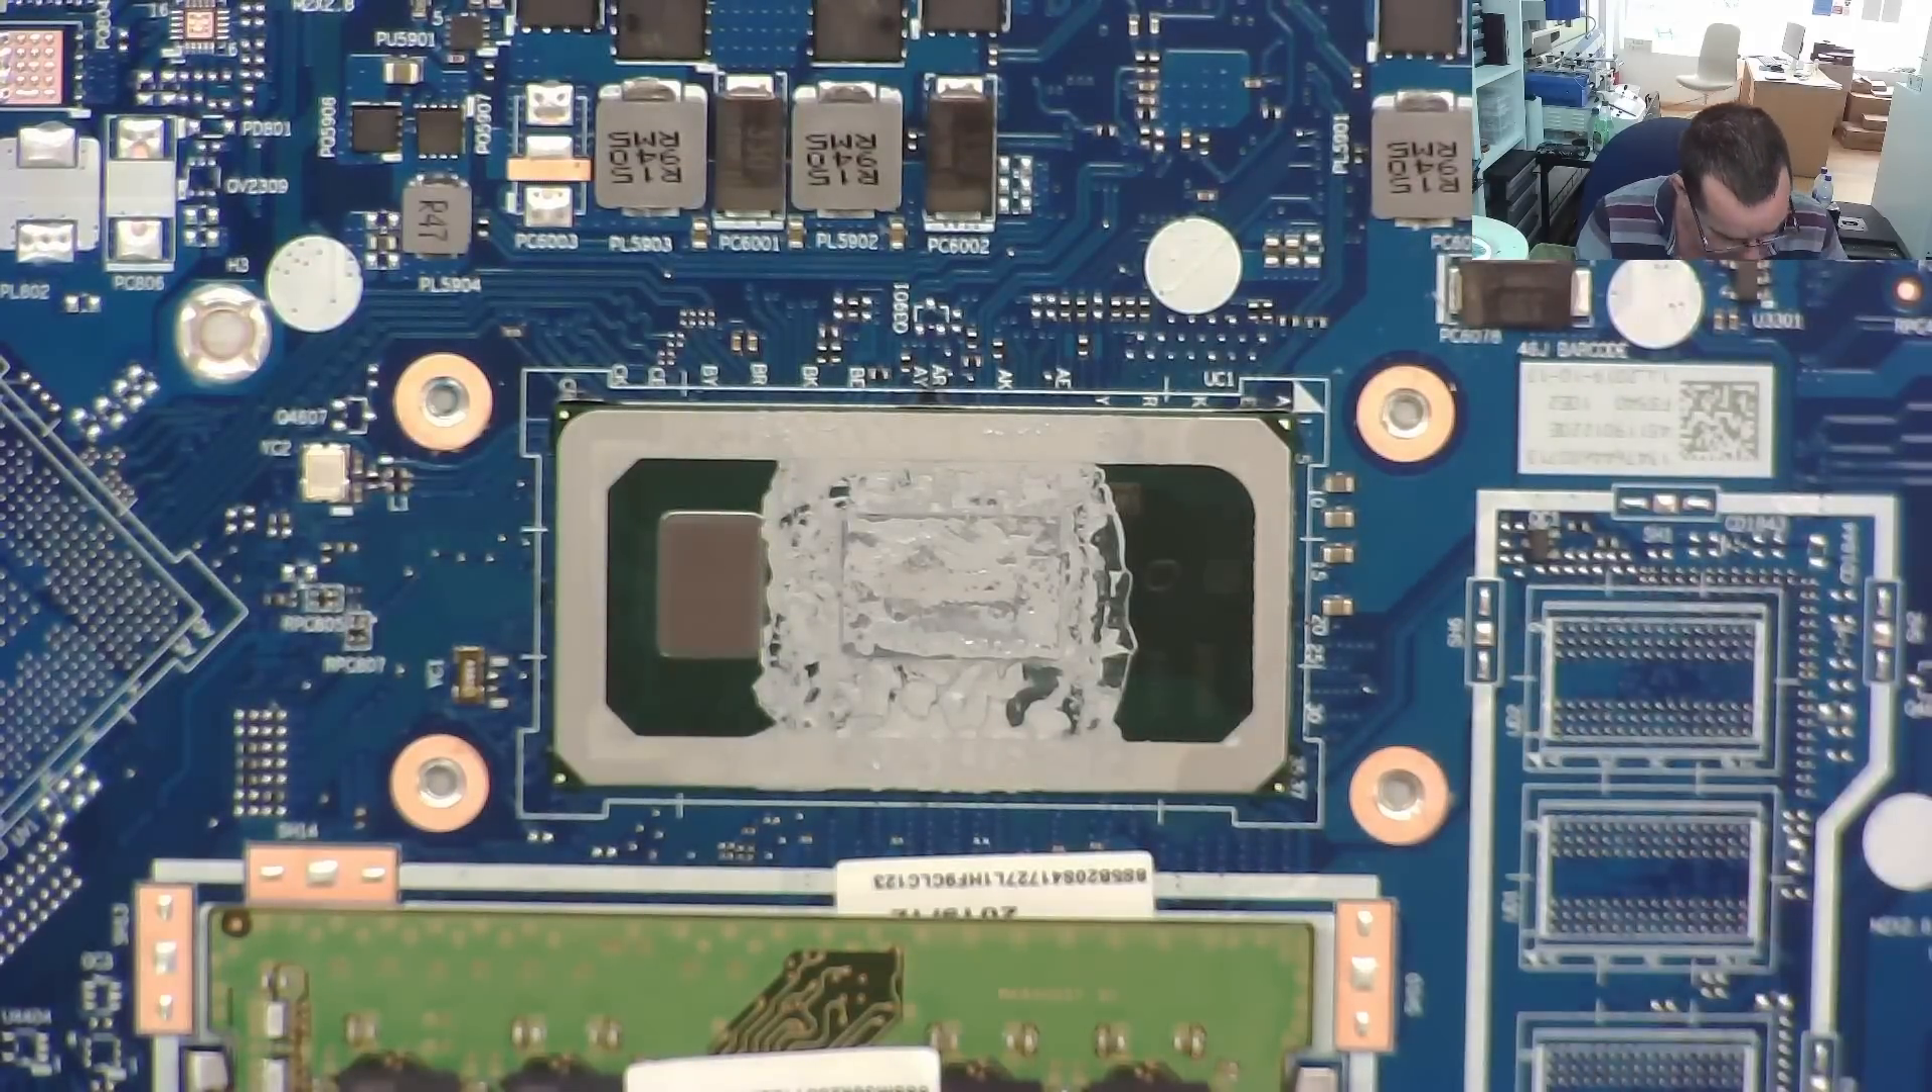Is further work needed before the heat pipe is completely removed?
No.